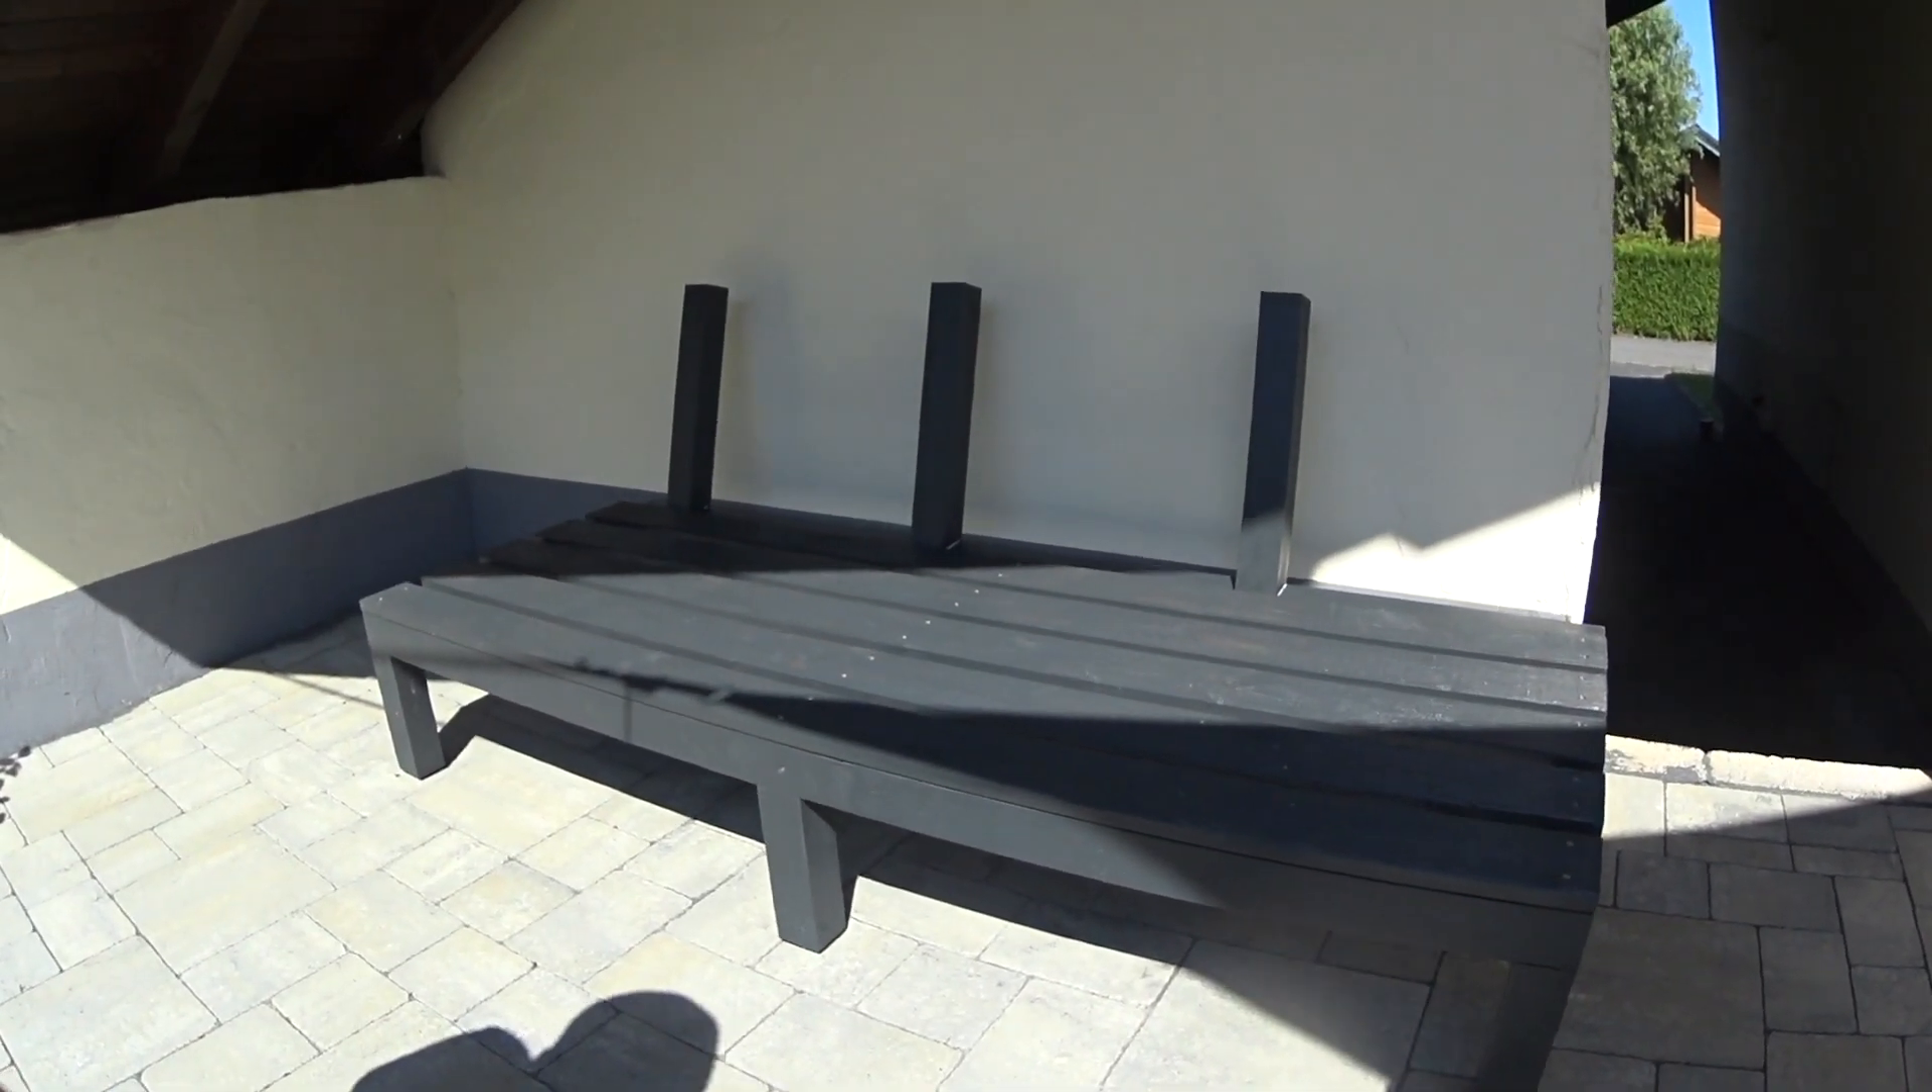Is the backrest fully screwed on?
No.